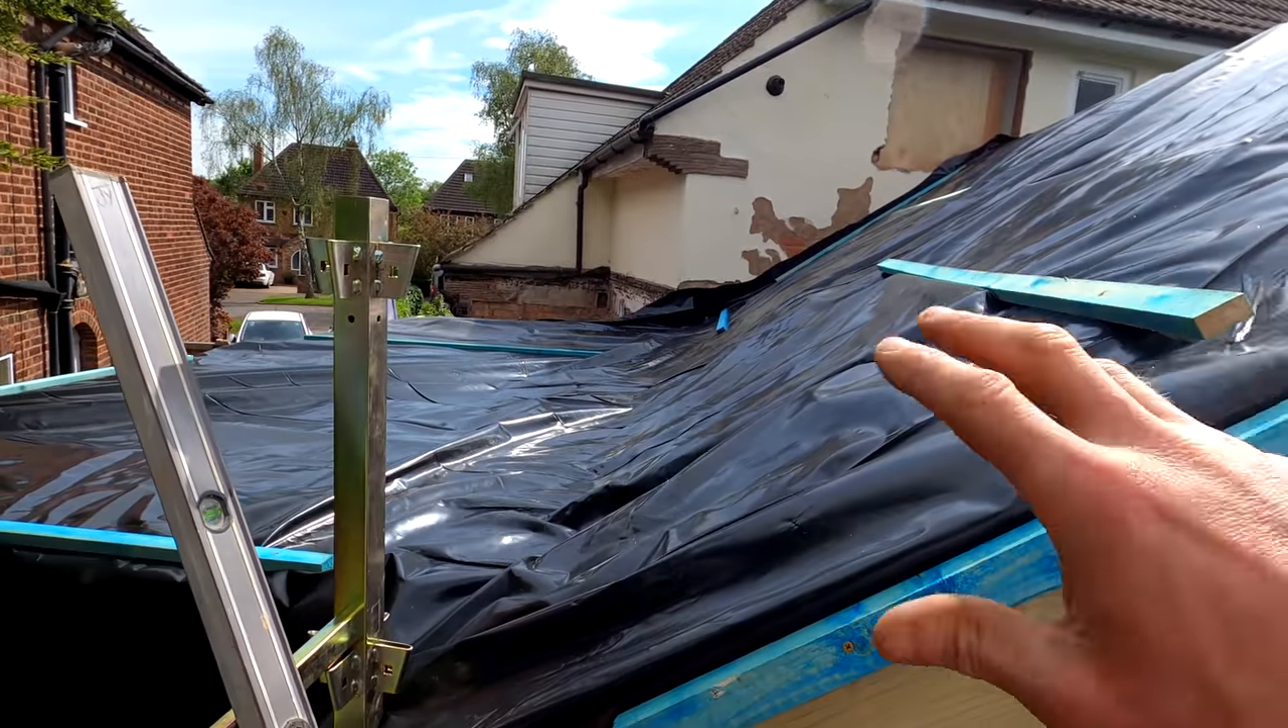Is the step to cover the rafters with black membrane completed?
Yes.